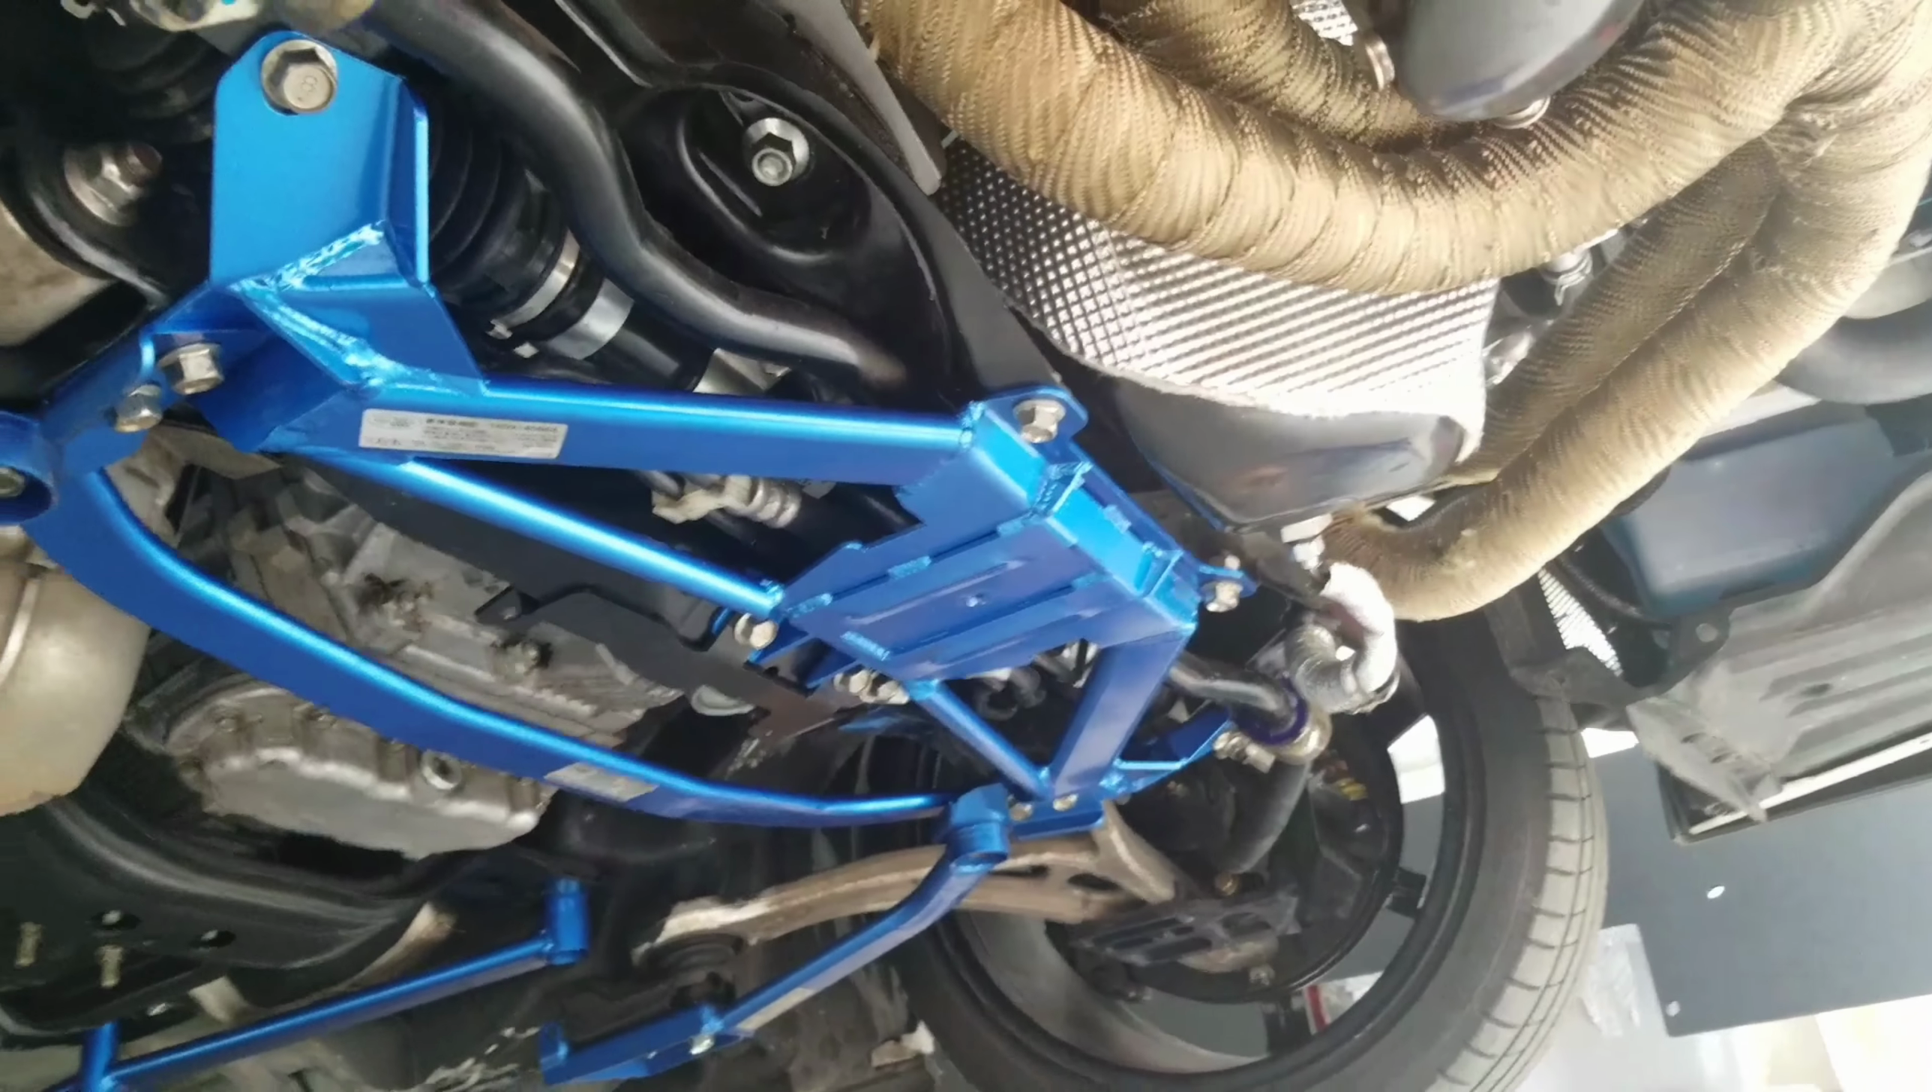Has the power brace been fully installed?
Yes.